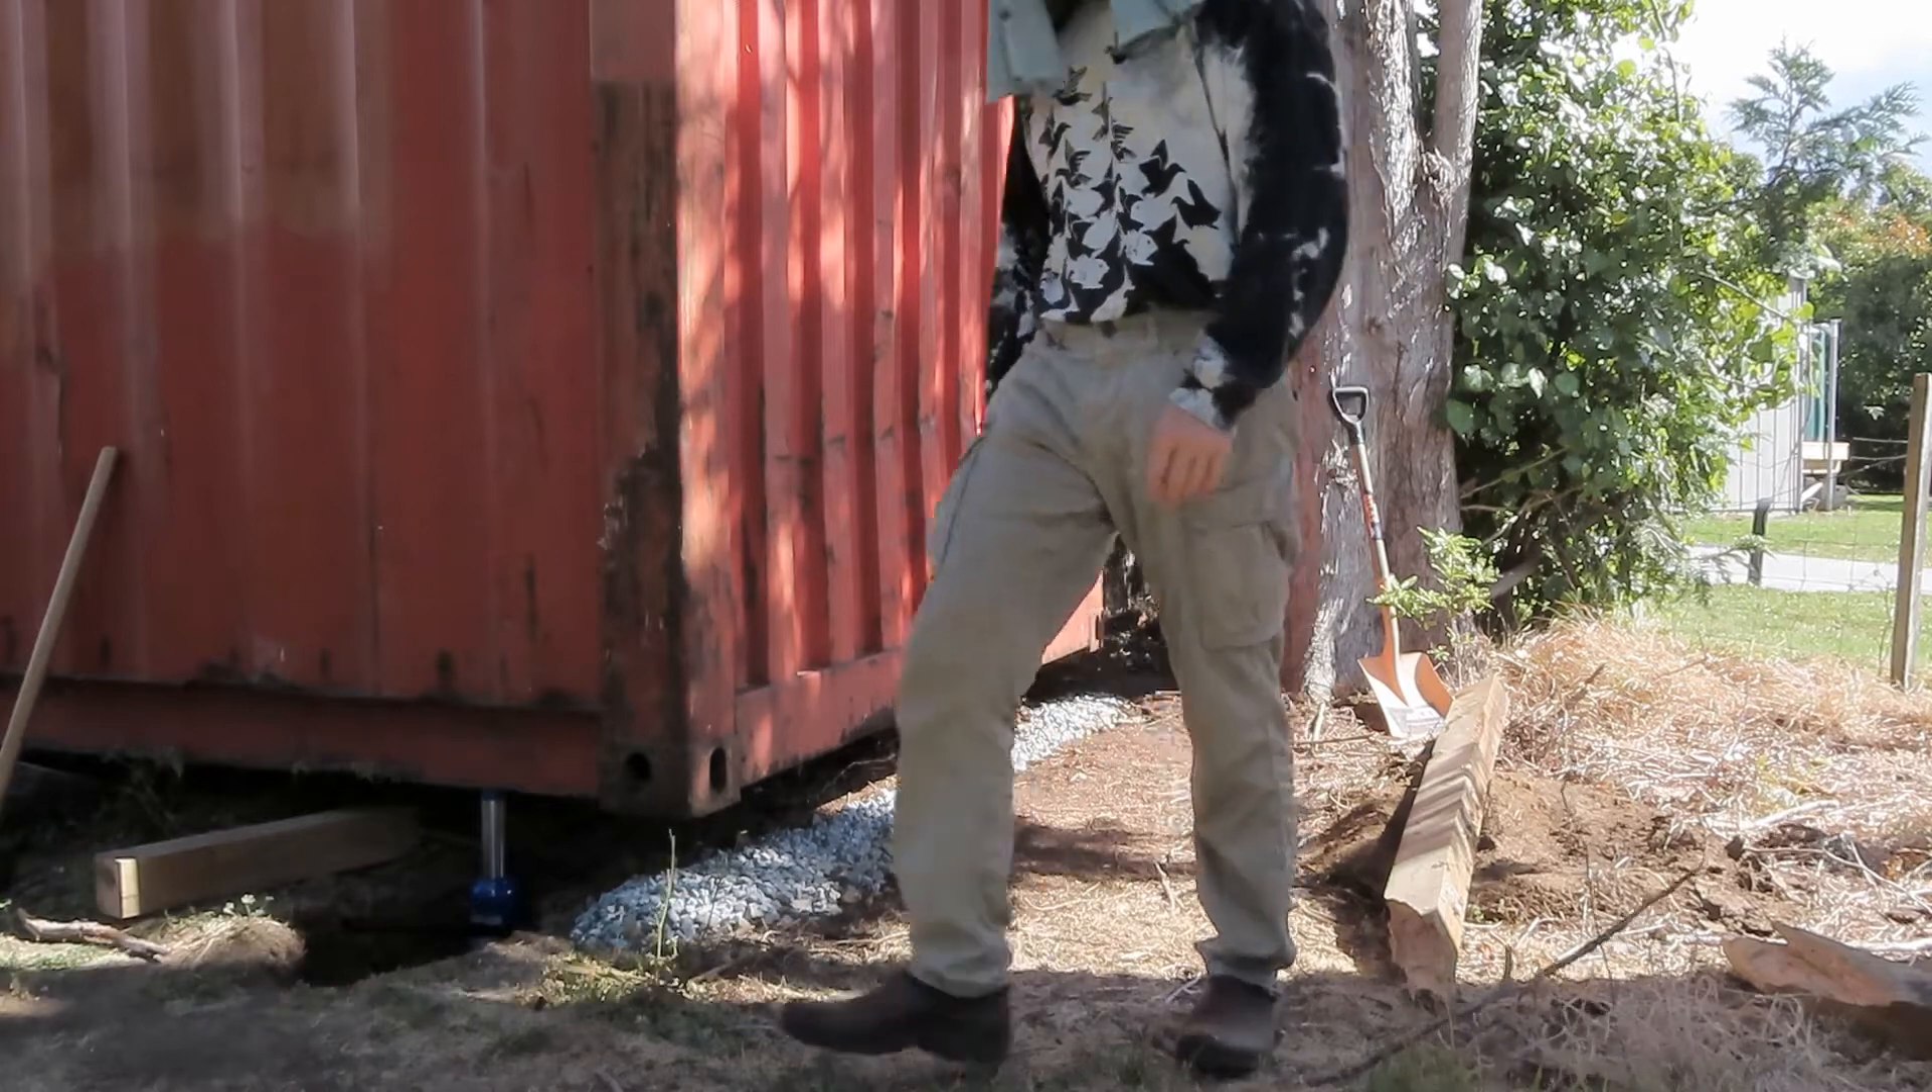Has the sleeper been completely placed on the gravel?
No.